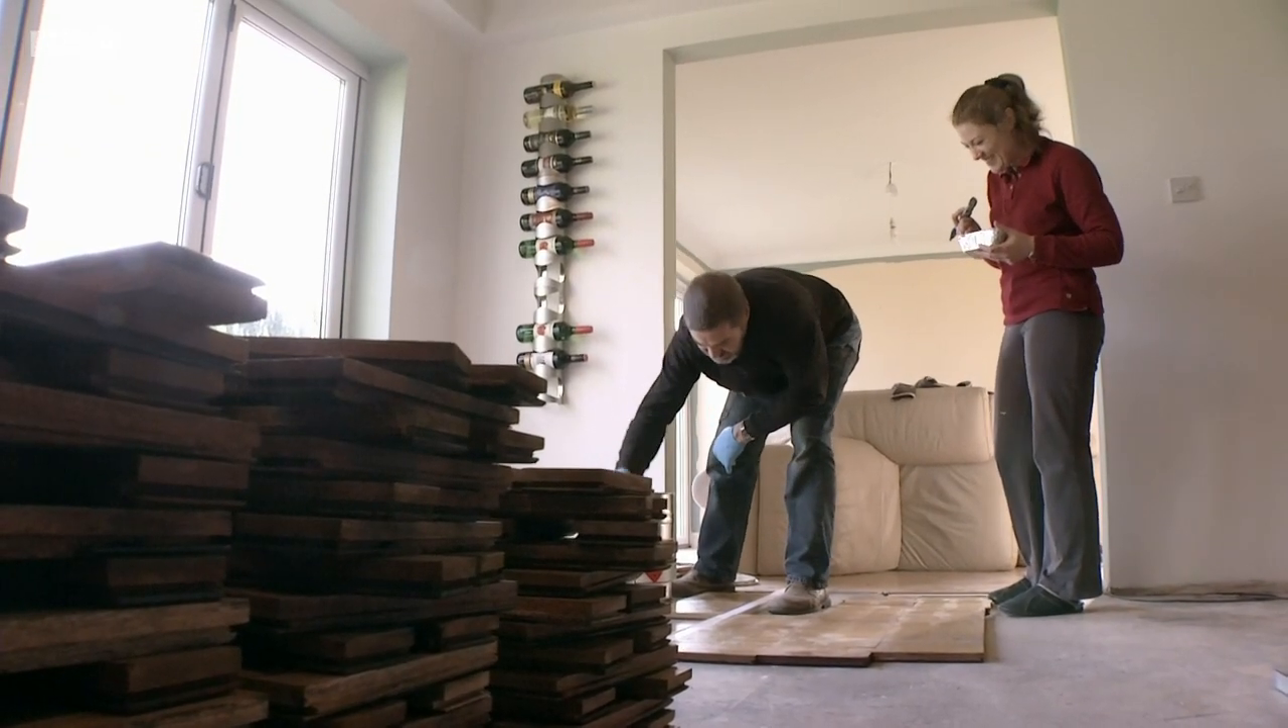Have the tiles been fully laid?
No.